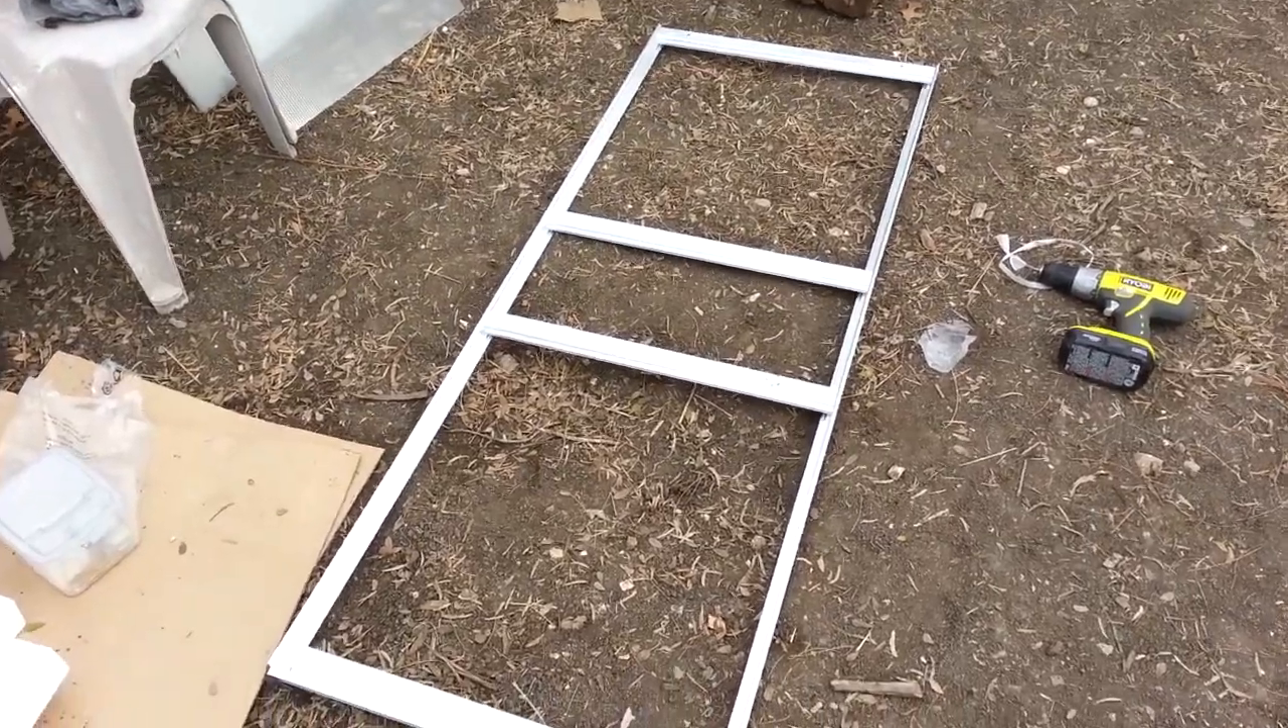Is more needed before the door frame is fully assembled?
No.